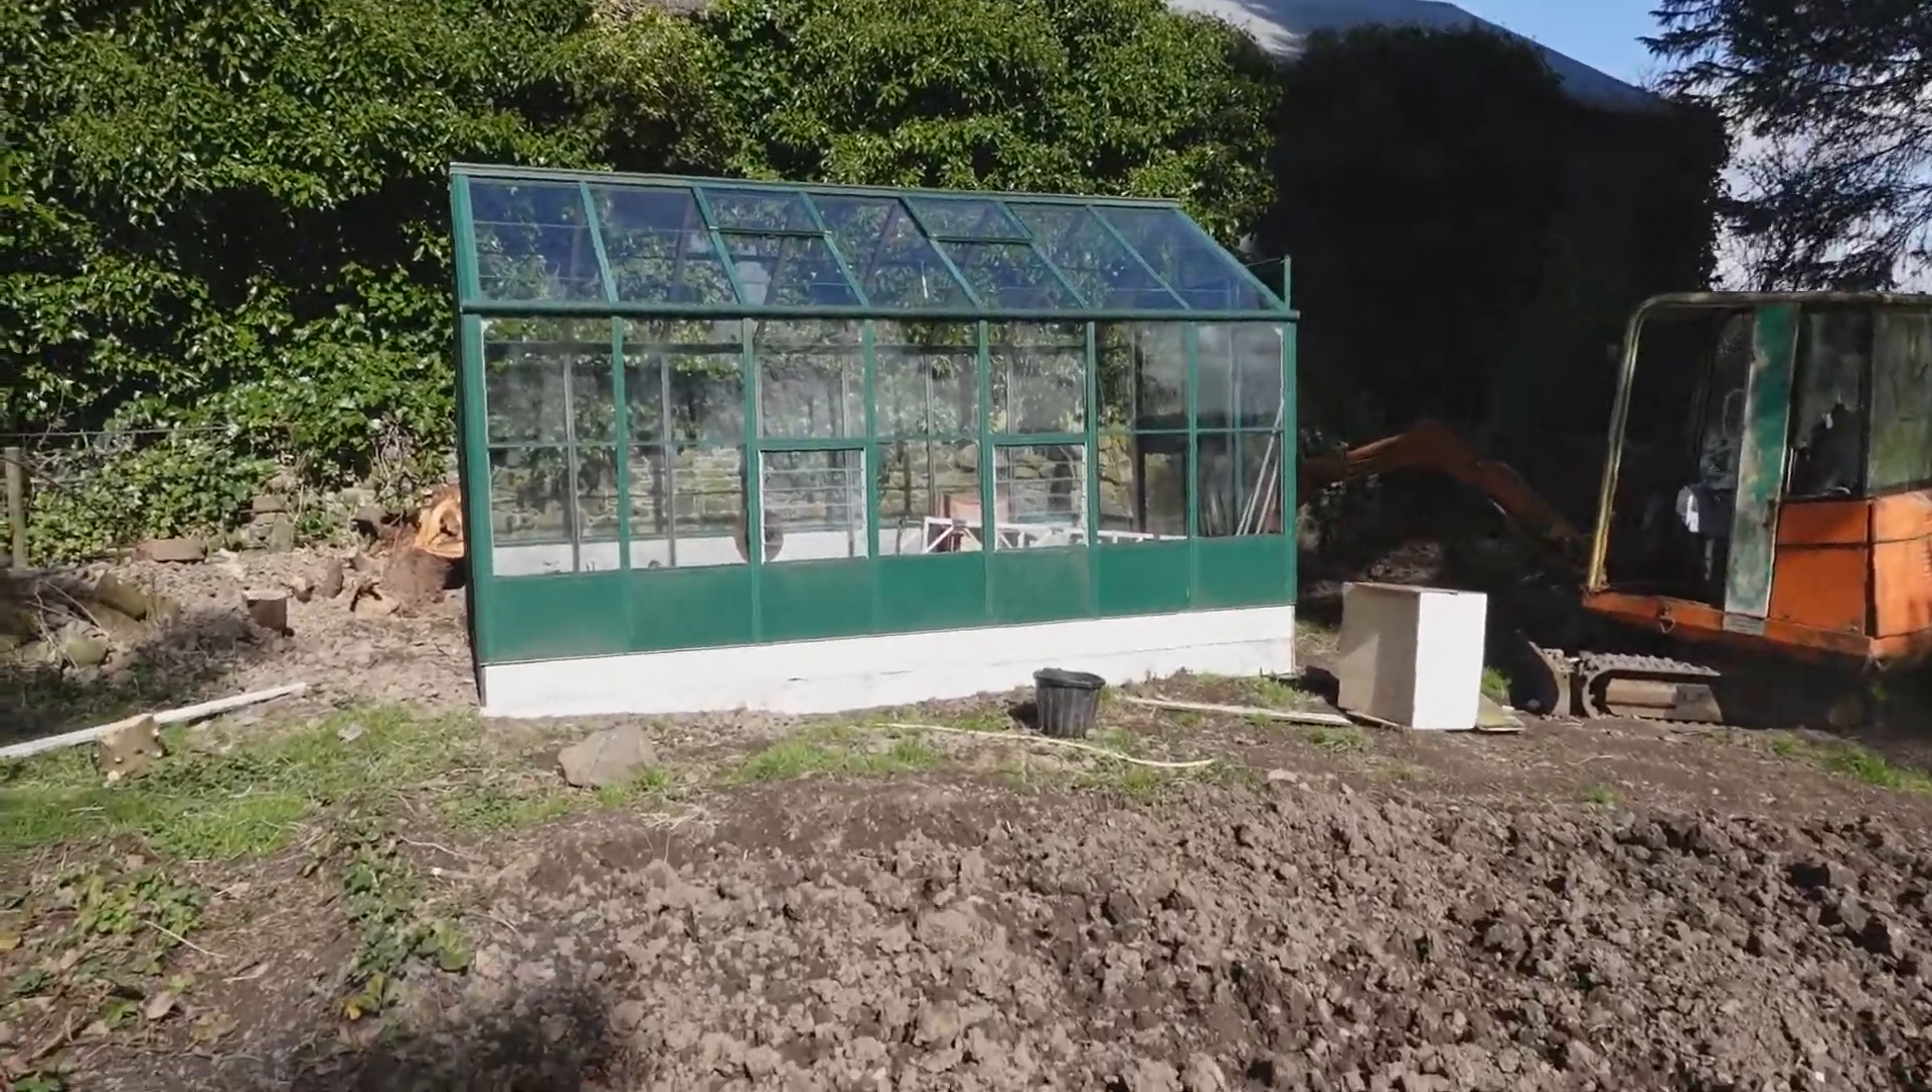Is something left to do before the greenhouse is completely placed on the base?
No.